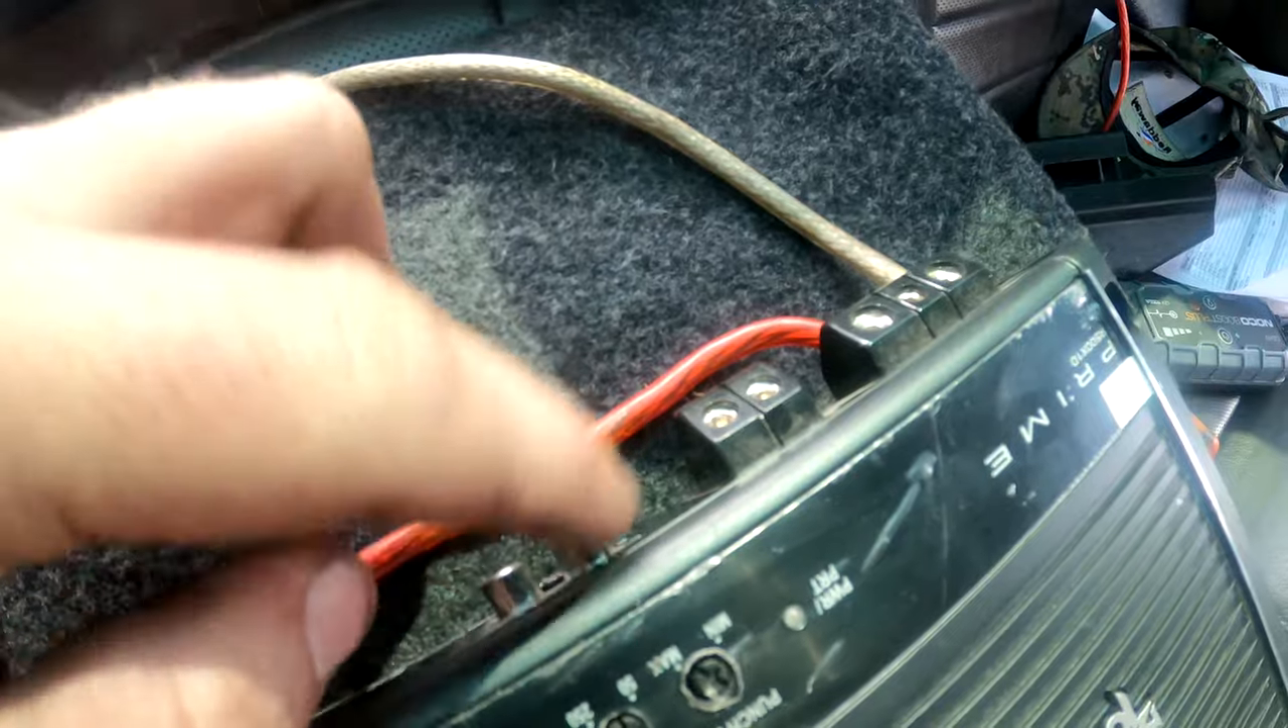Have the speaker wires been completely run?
No.